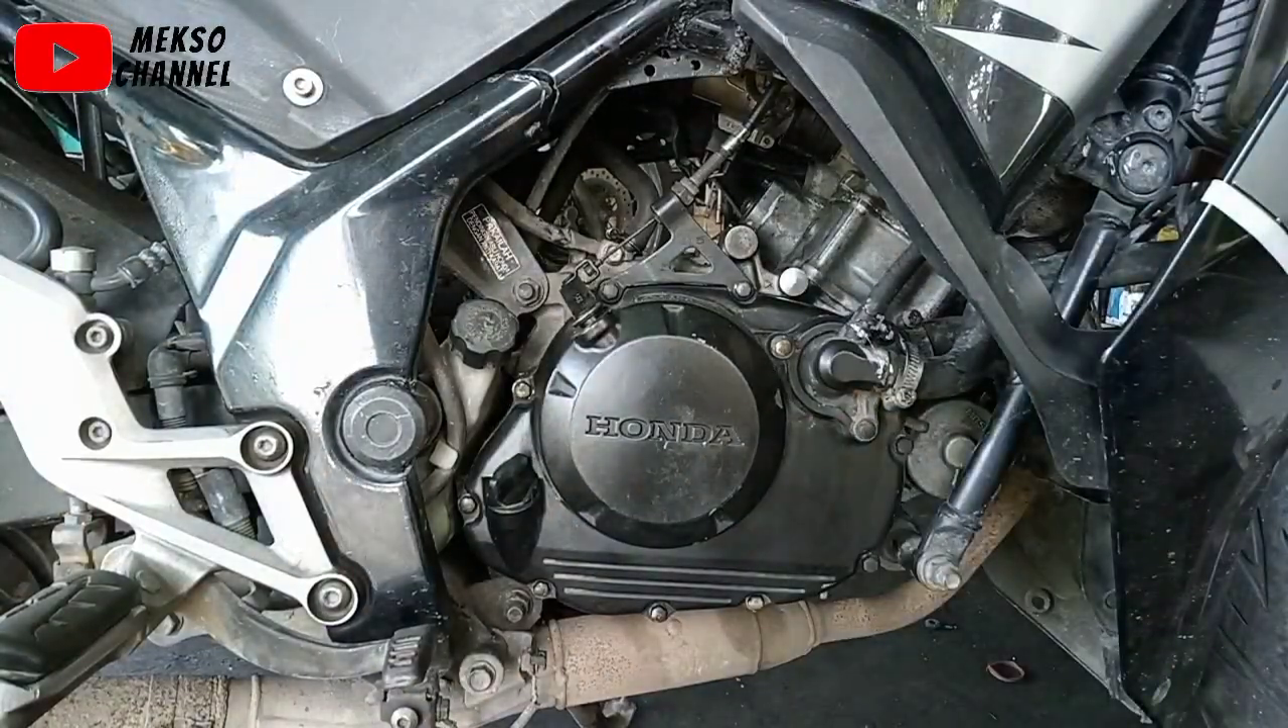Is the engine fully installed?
Yes.